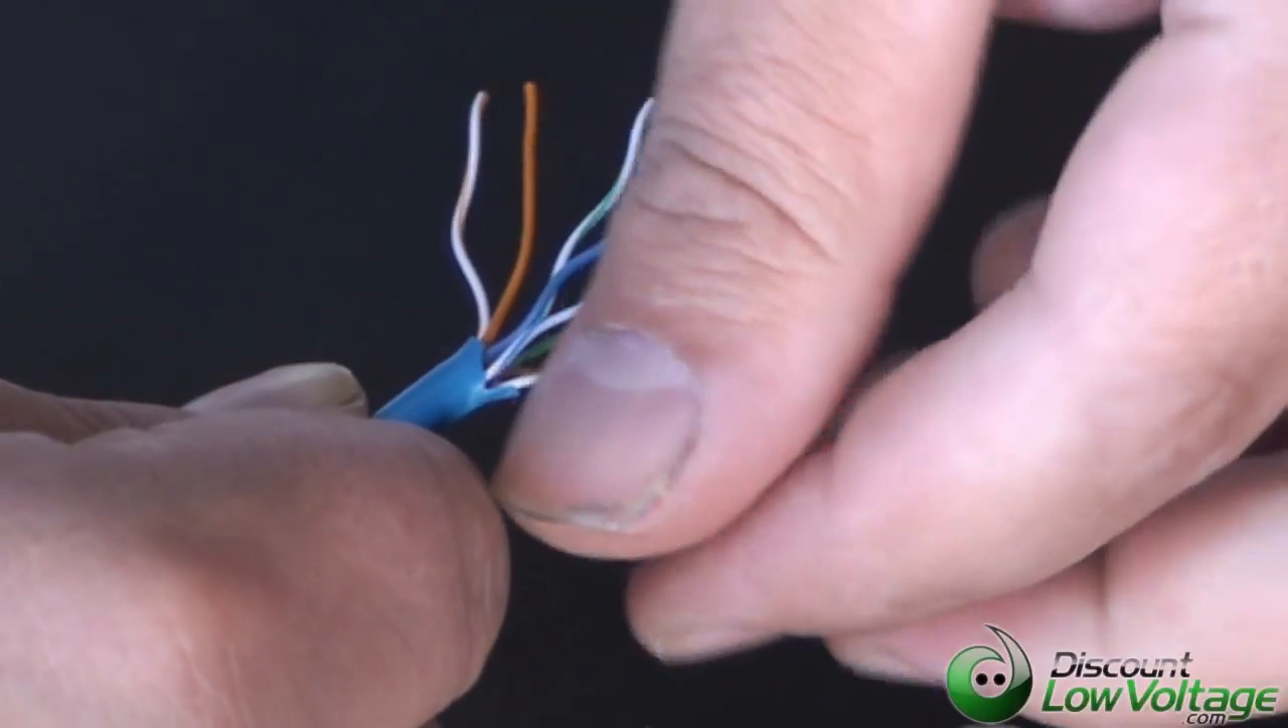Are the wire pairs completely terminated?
No.